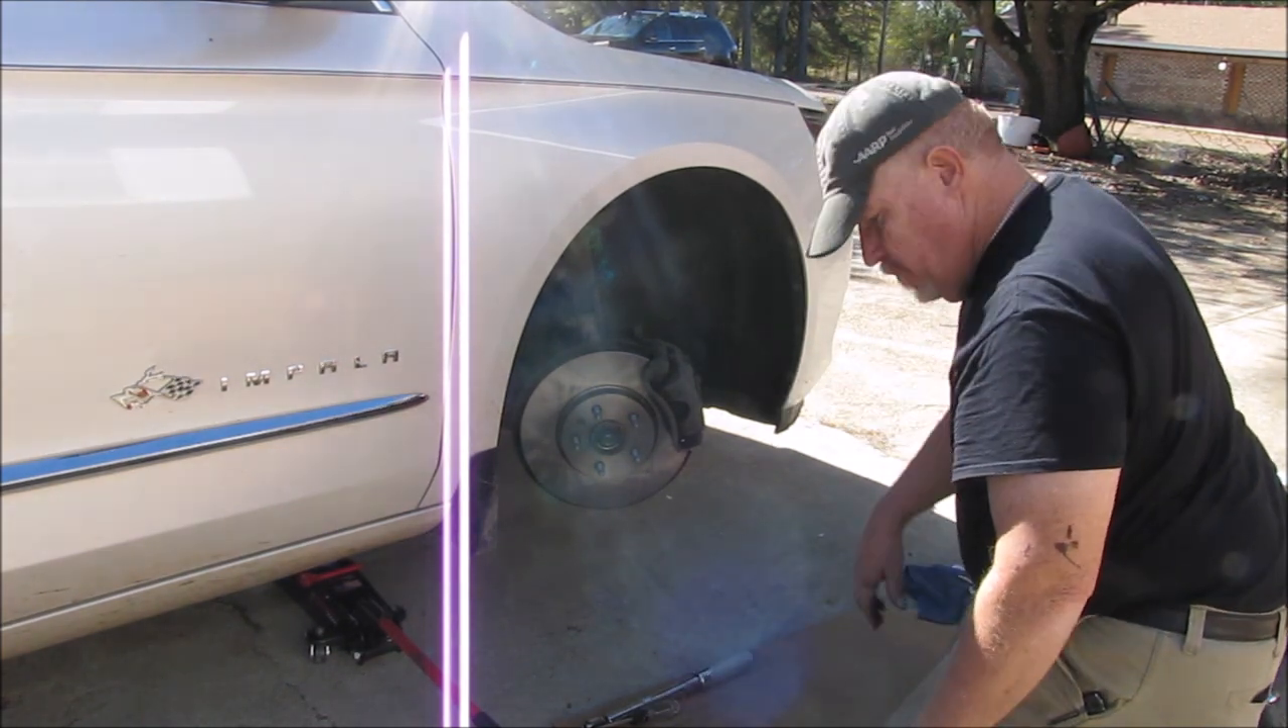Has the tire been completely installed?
No.